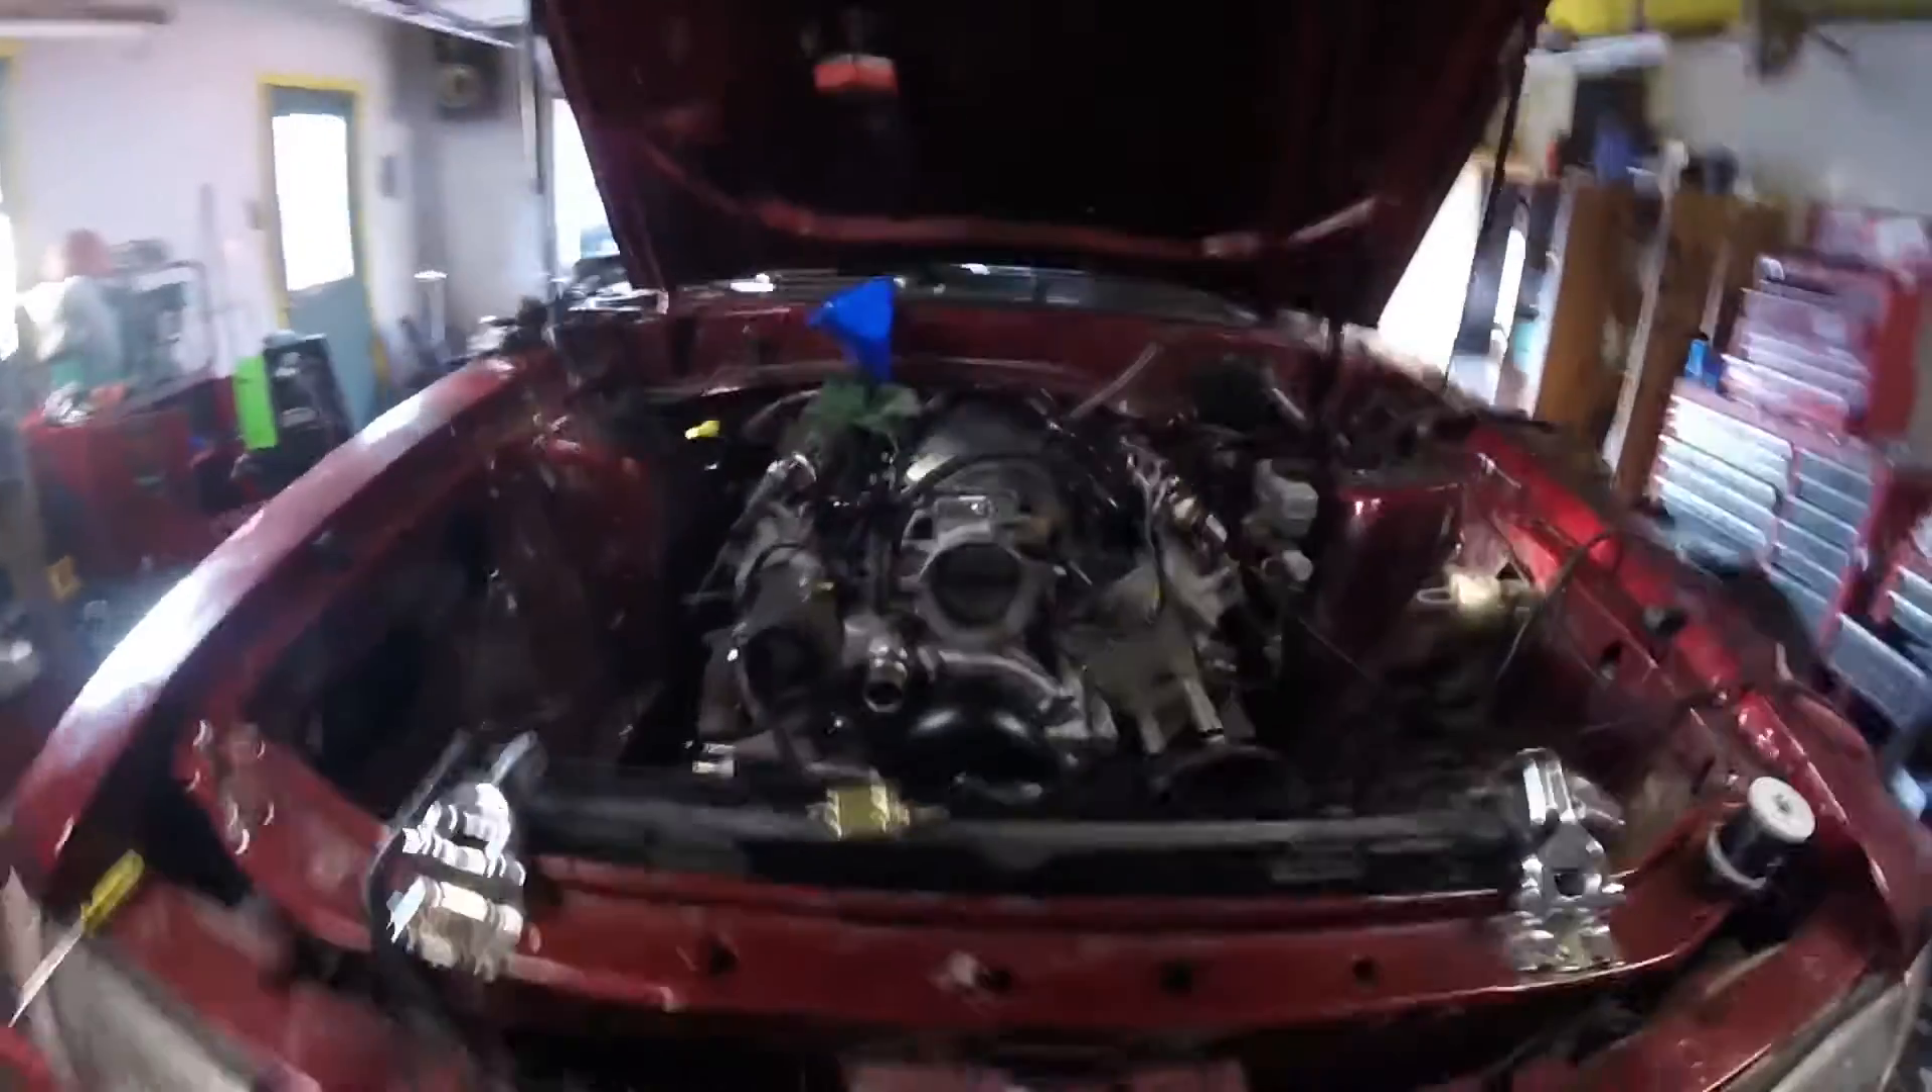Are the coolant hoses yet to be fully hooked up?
Yes.